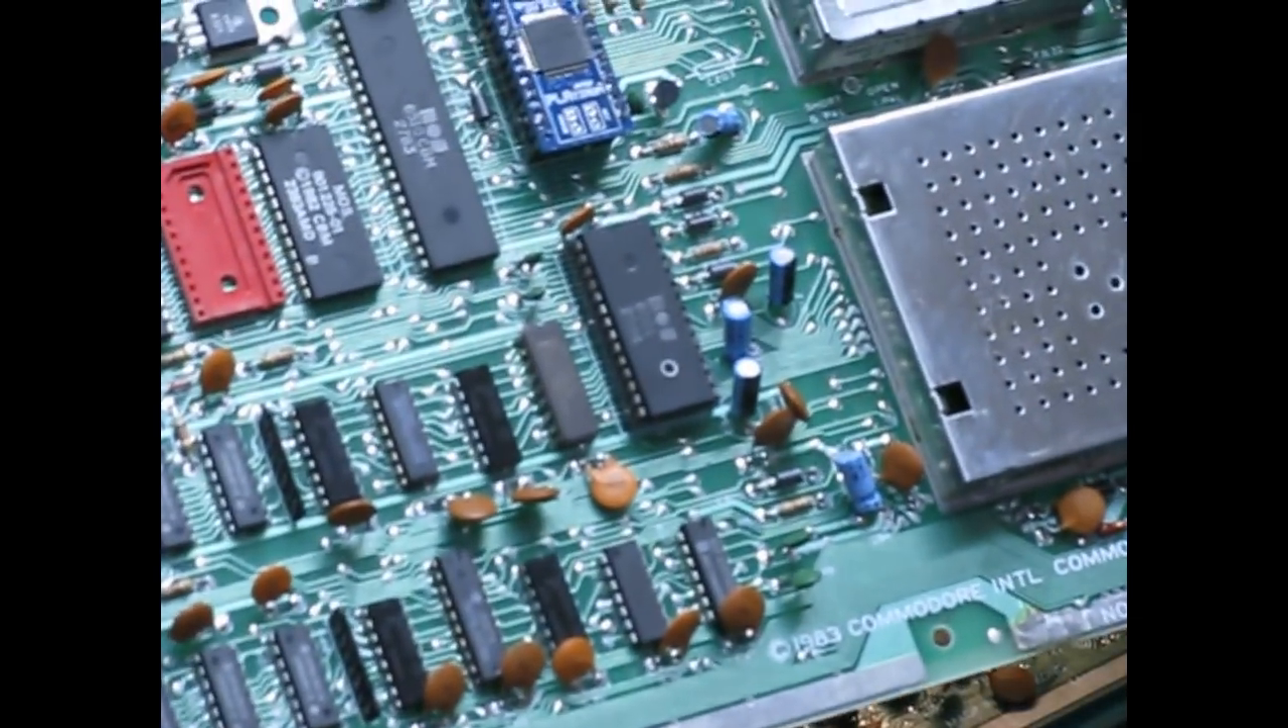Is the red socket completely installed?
Yes.